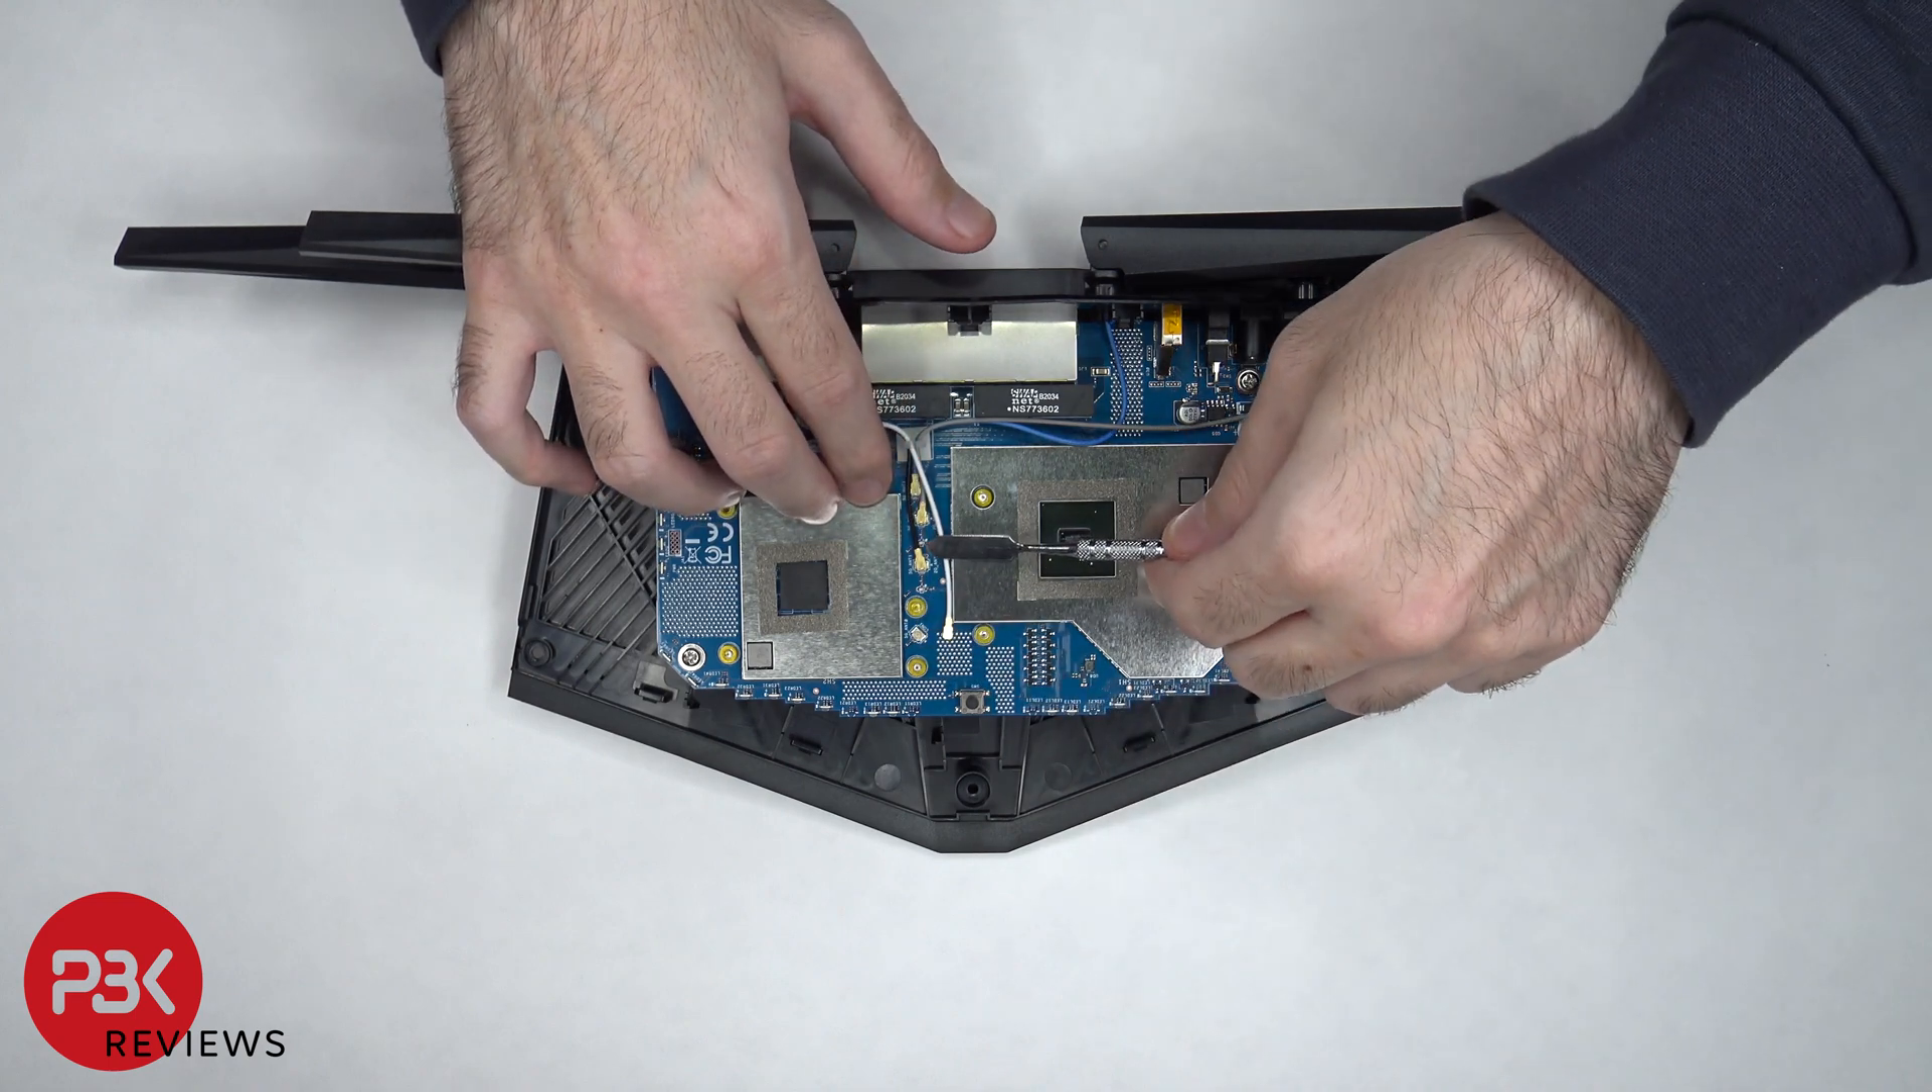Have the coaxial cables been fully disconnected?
No.